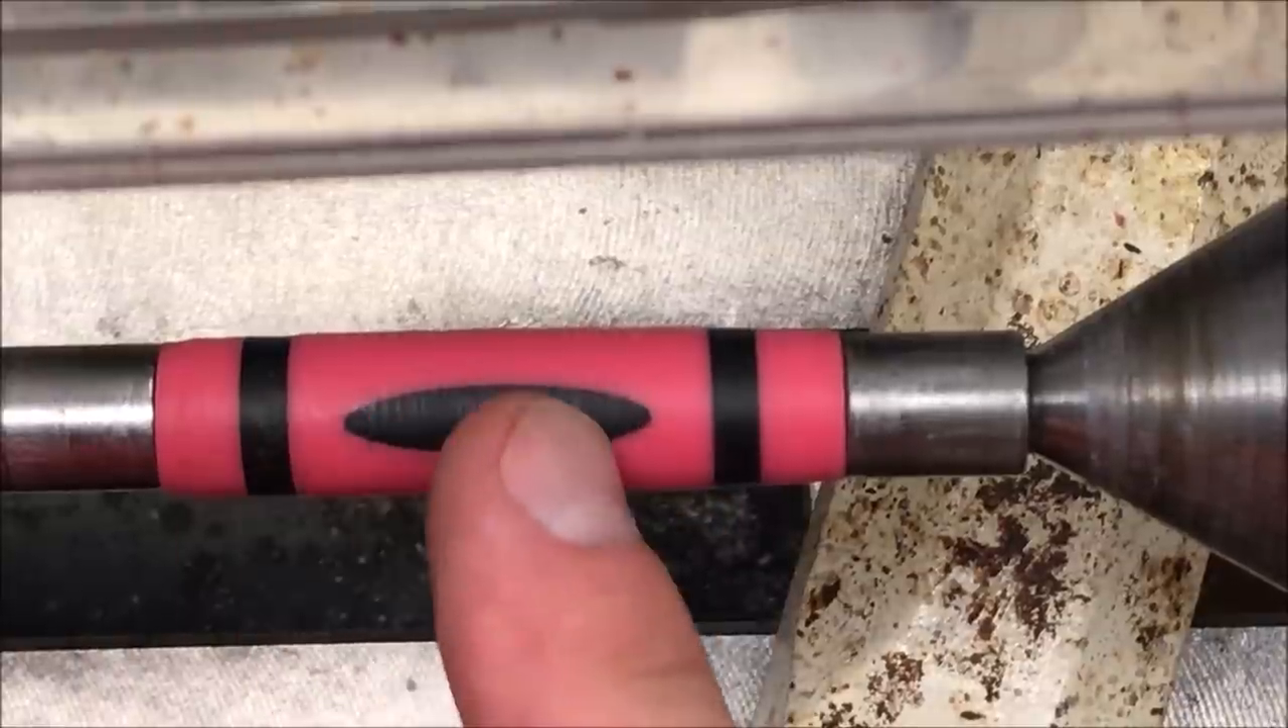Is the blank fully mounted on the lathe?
Yes.